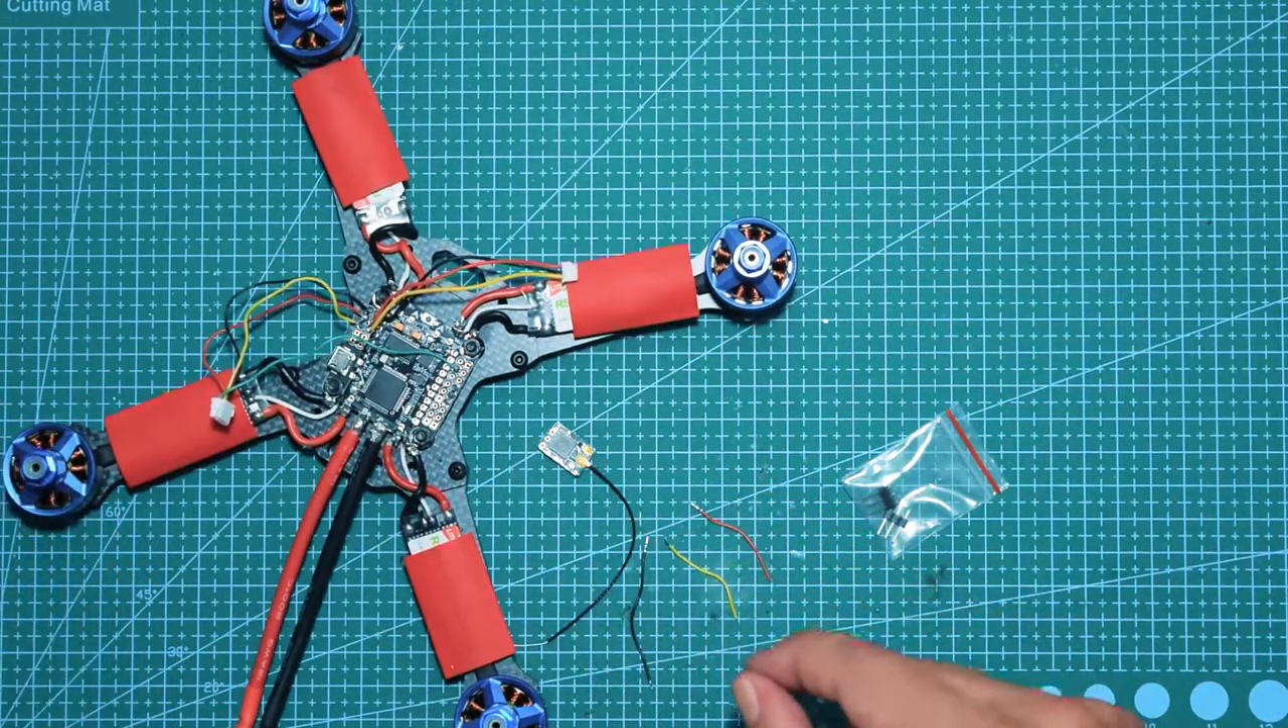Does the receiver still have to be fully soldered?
Yes.